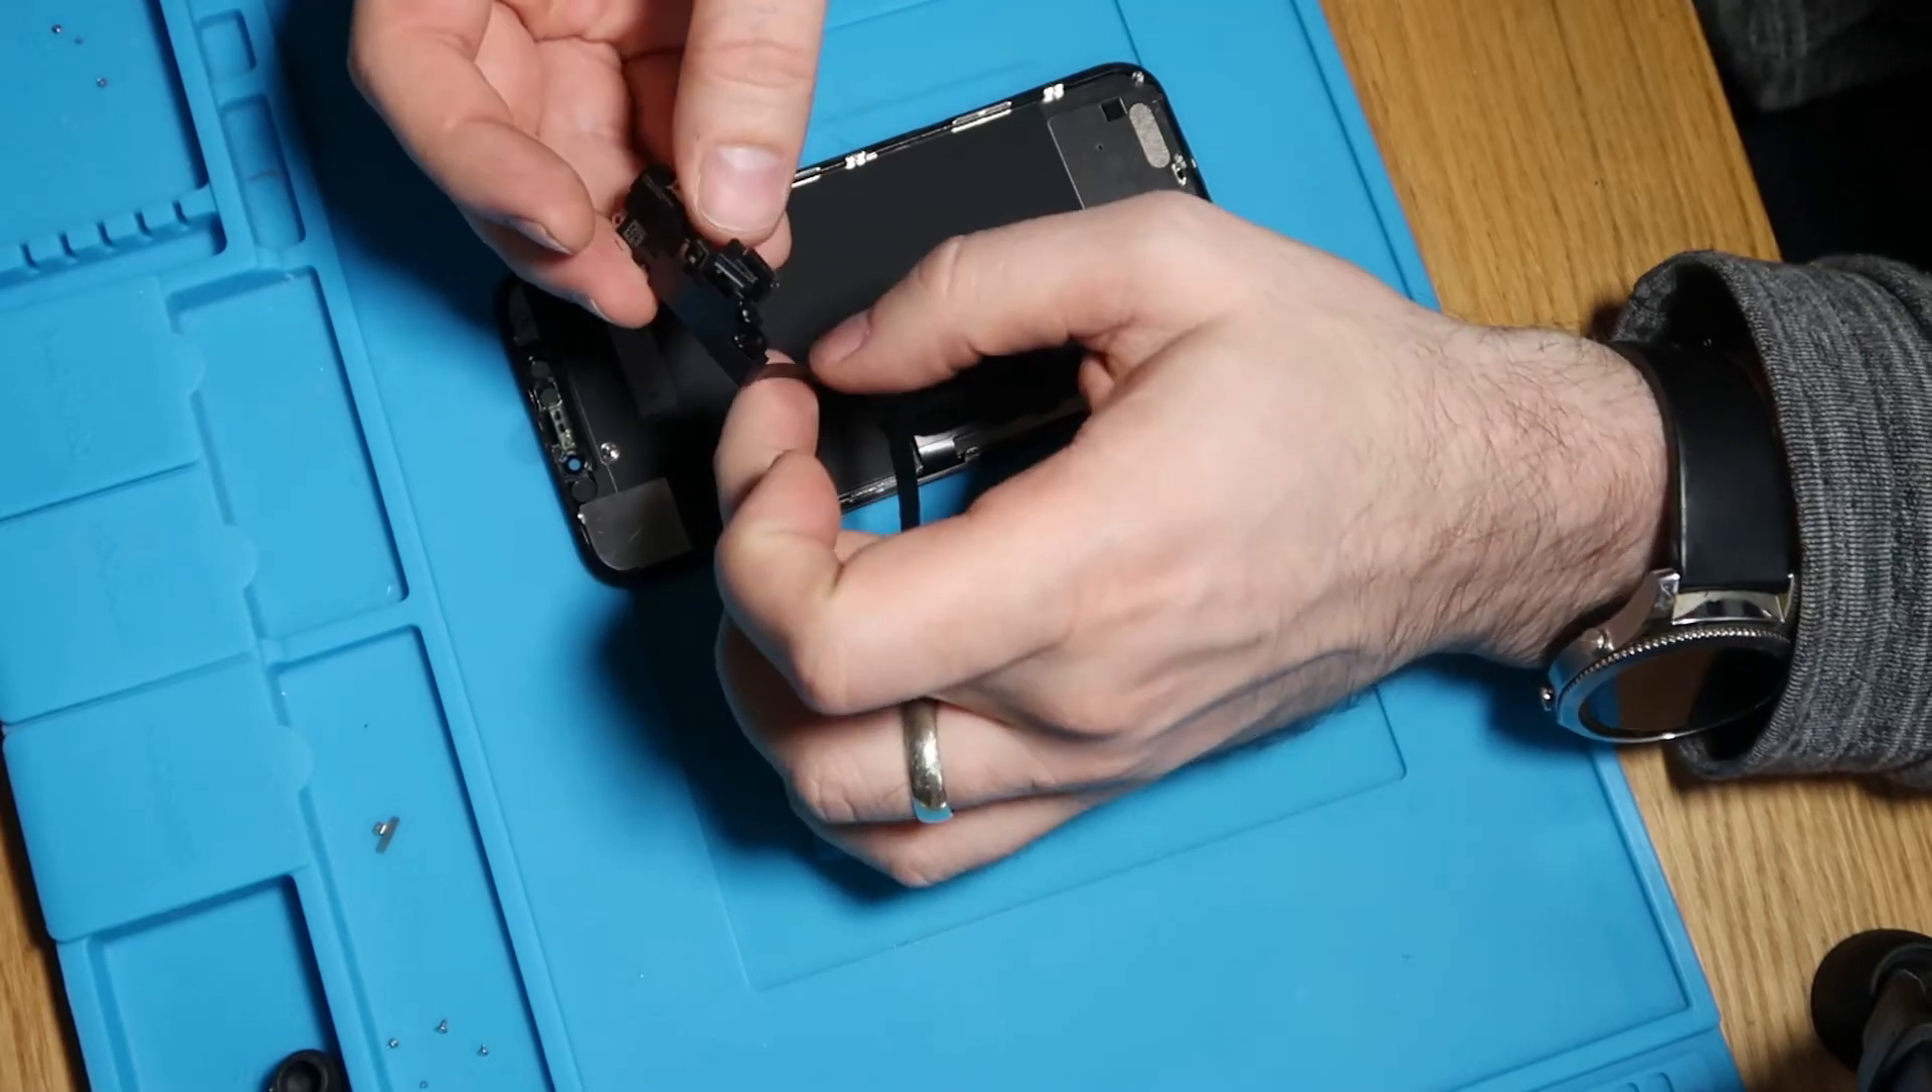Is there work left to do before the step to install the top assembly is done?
Yes.